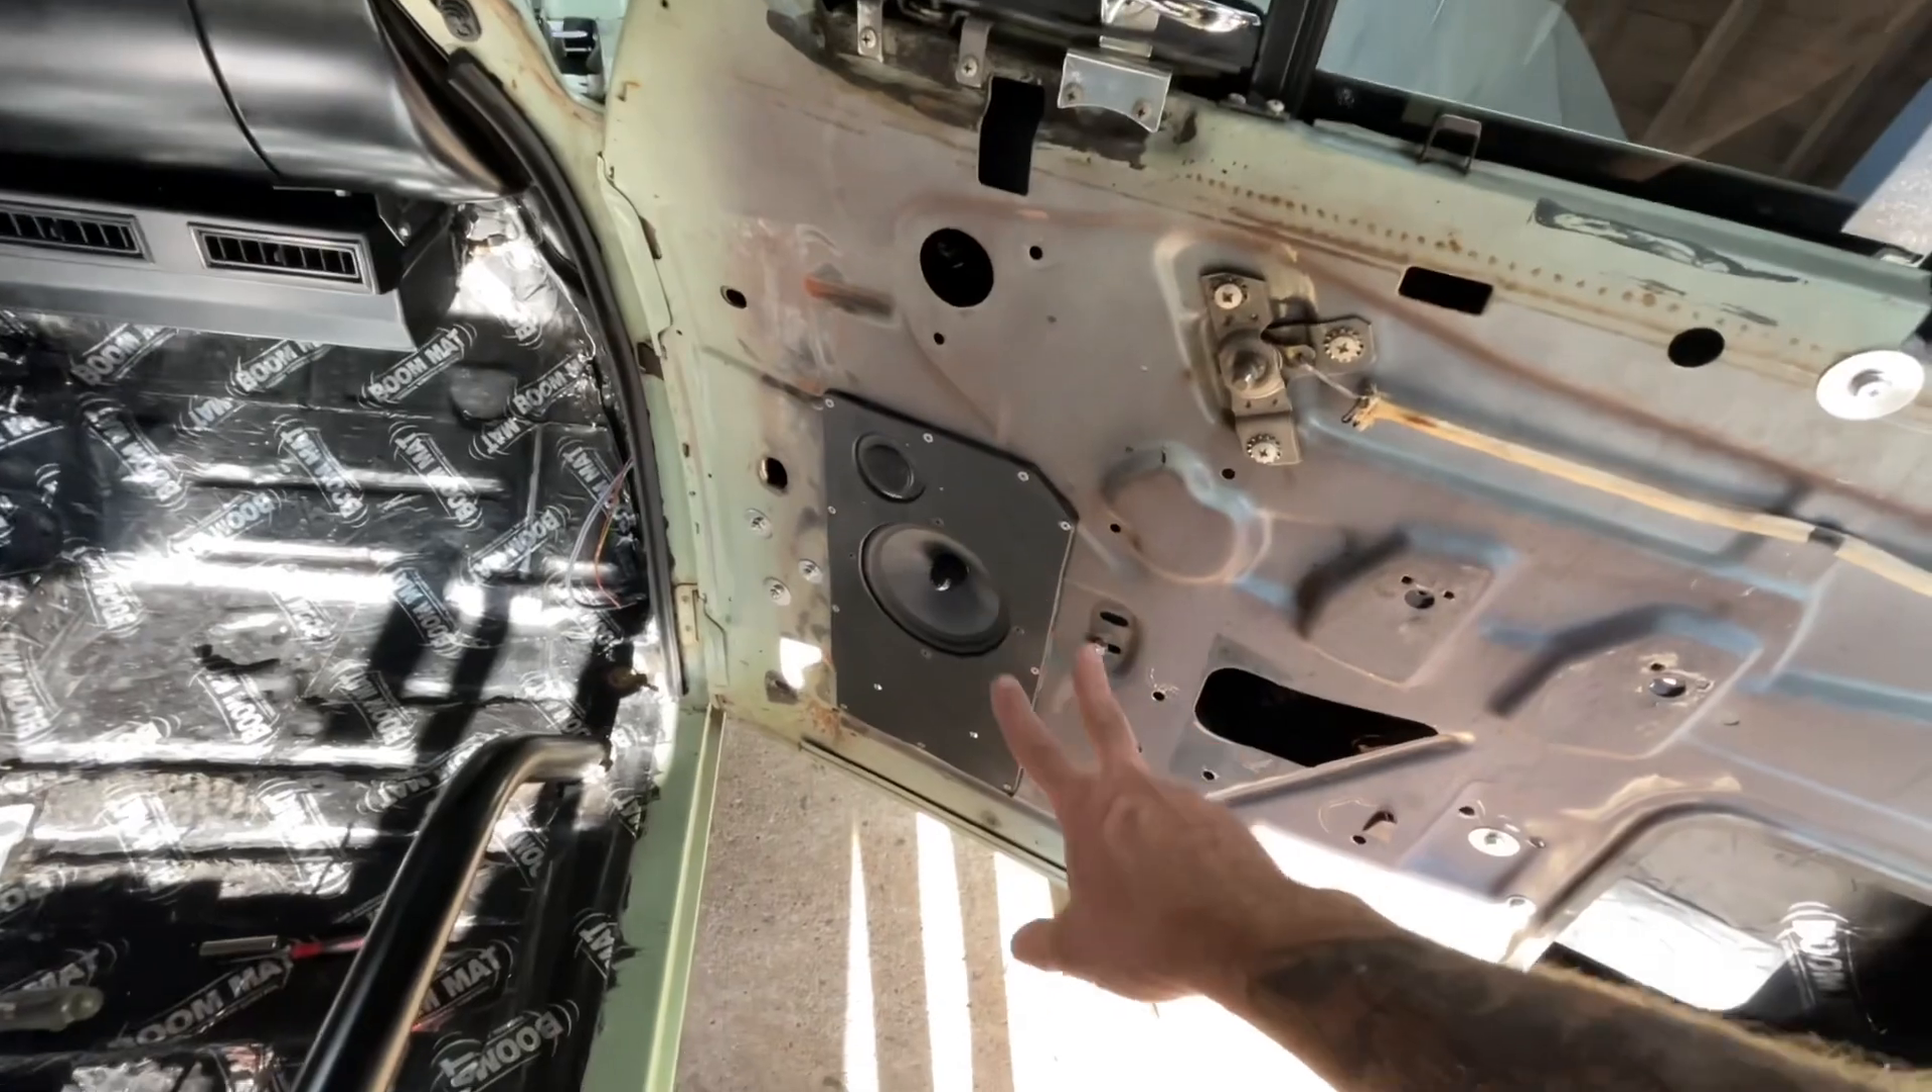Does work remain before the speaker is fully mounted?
No.